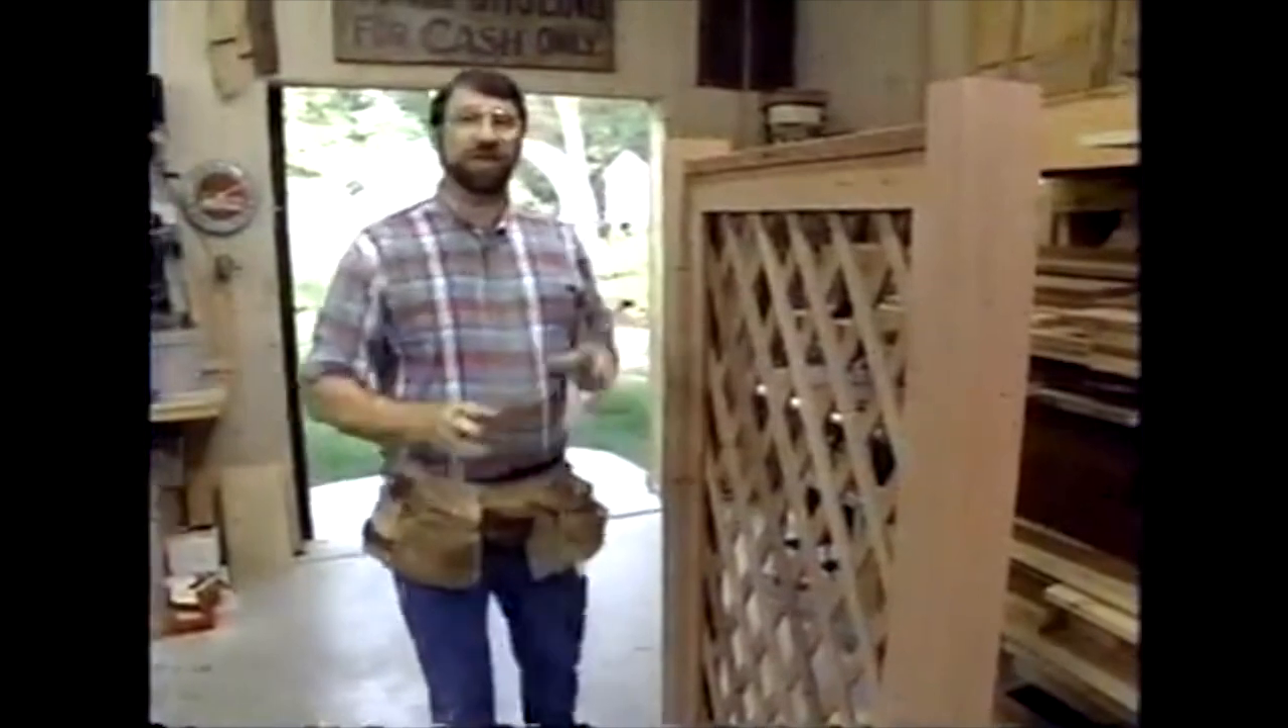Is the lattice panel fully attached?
Yes.